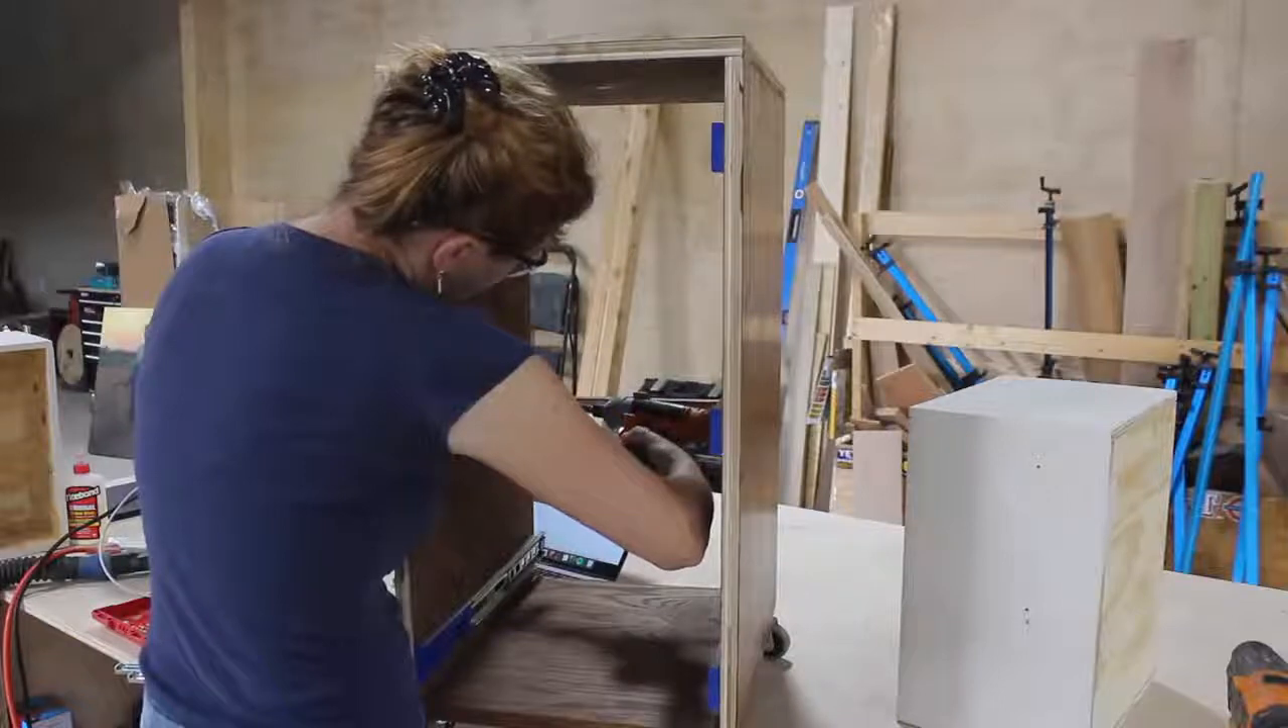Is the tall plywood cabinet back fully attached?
No.